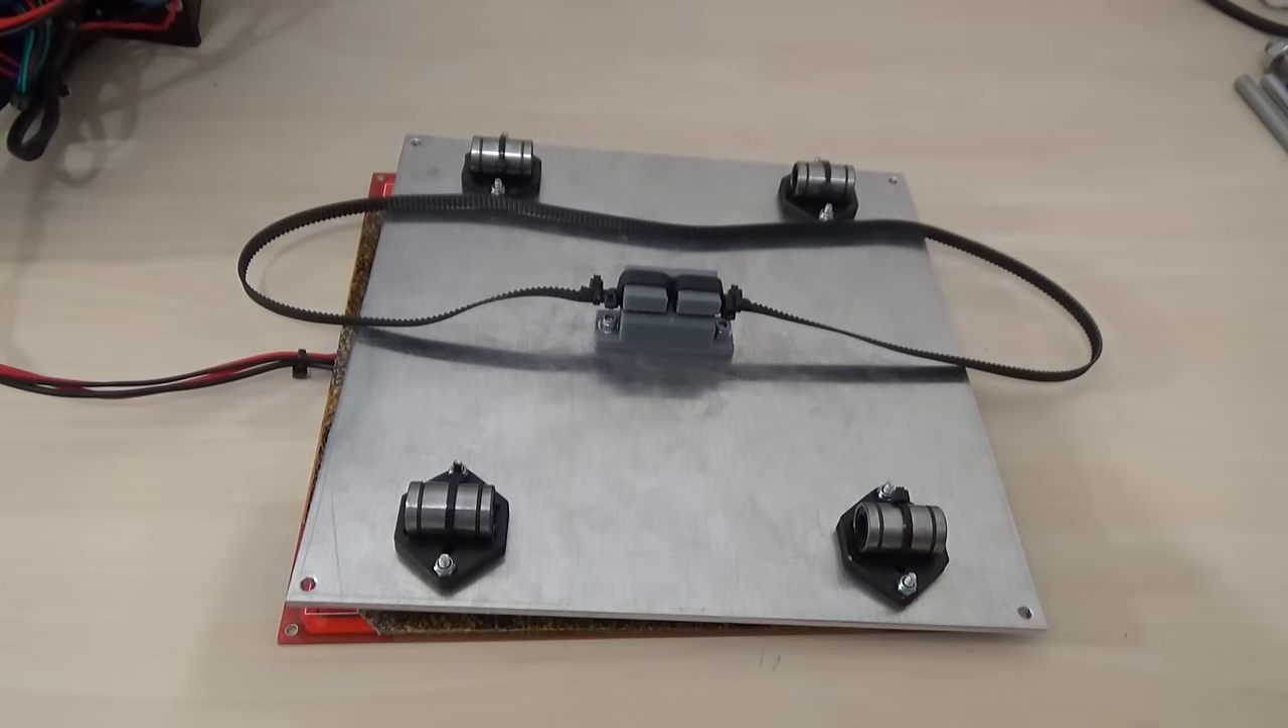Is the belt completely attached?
Yes.